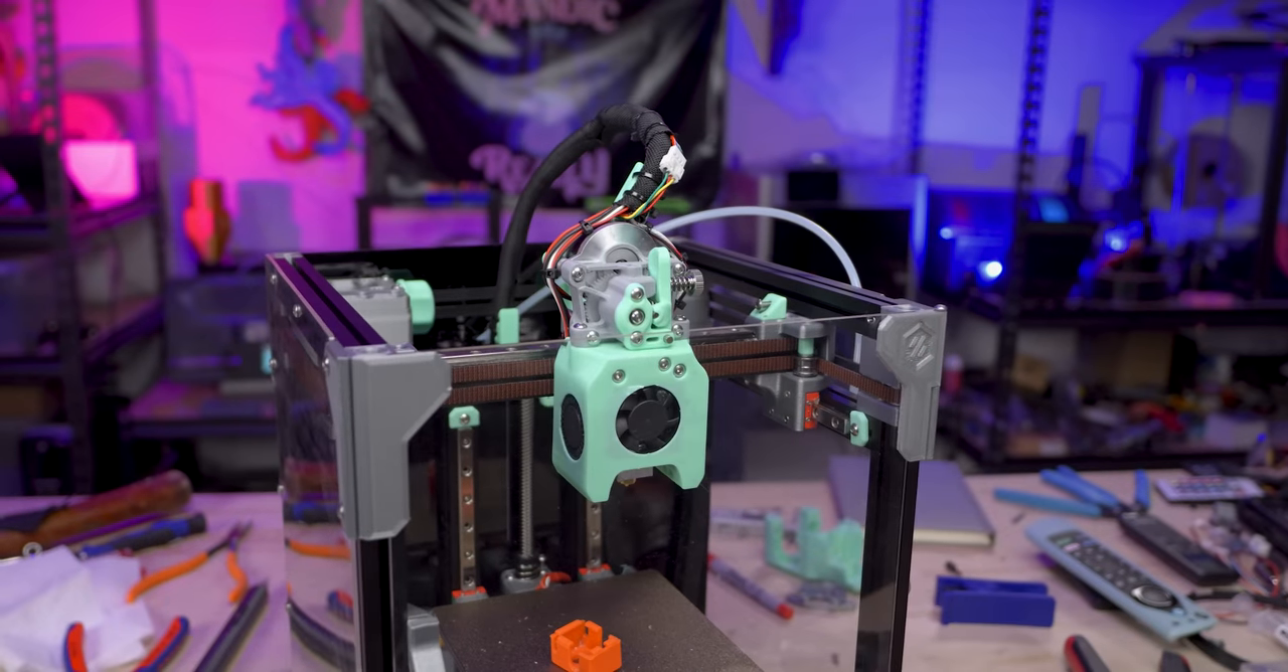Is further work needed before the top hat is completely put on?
Yes.